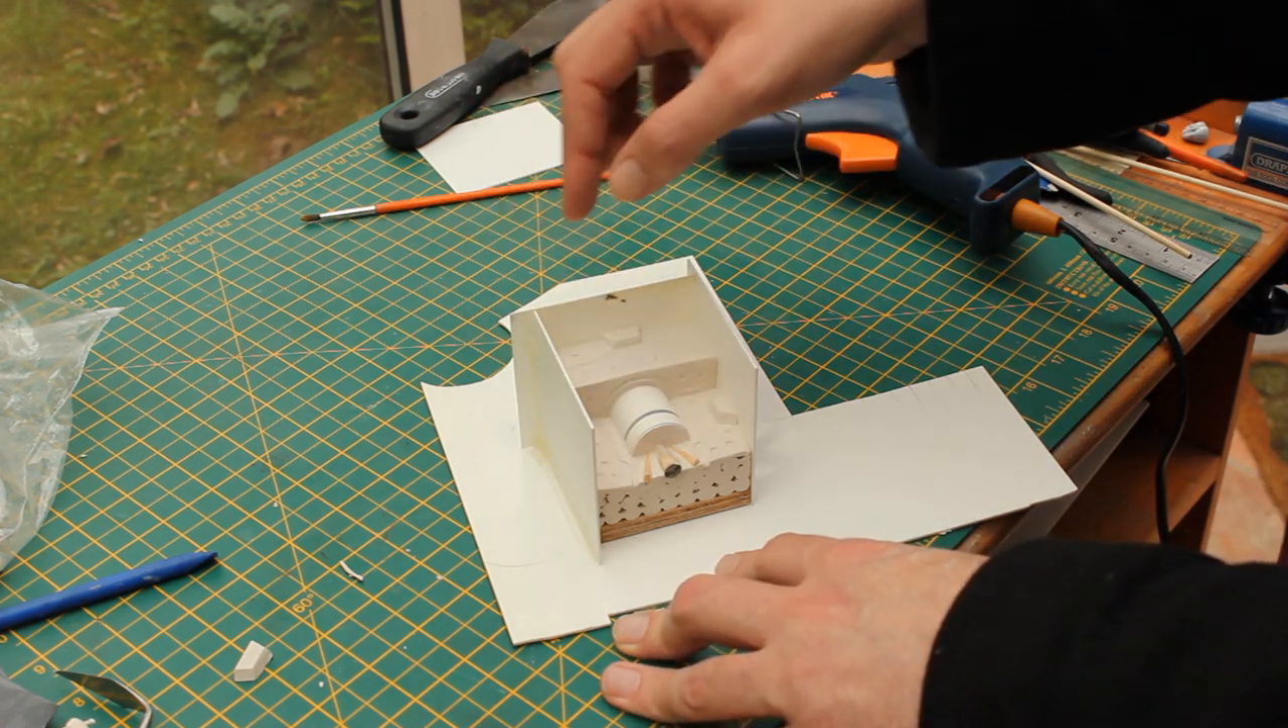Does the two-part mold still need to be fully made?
Yes.